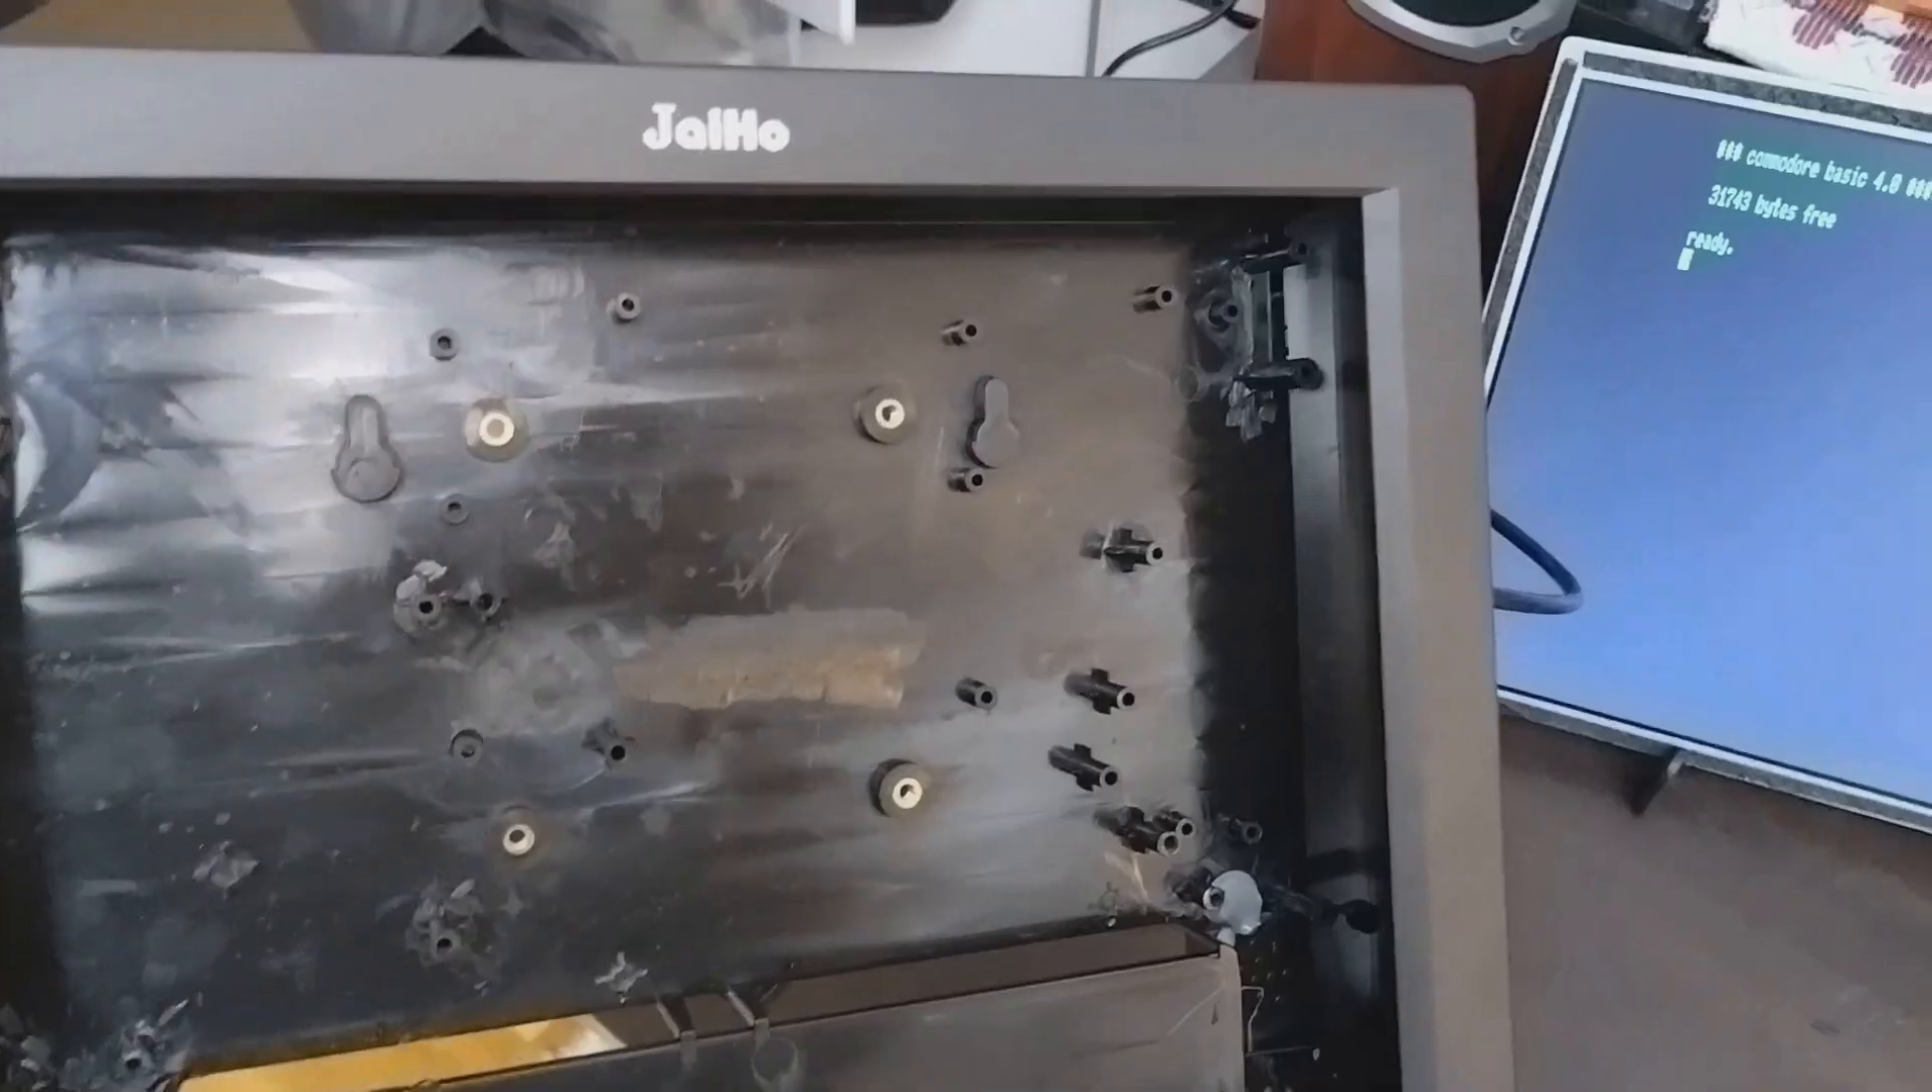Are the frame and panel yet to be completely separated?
No.